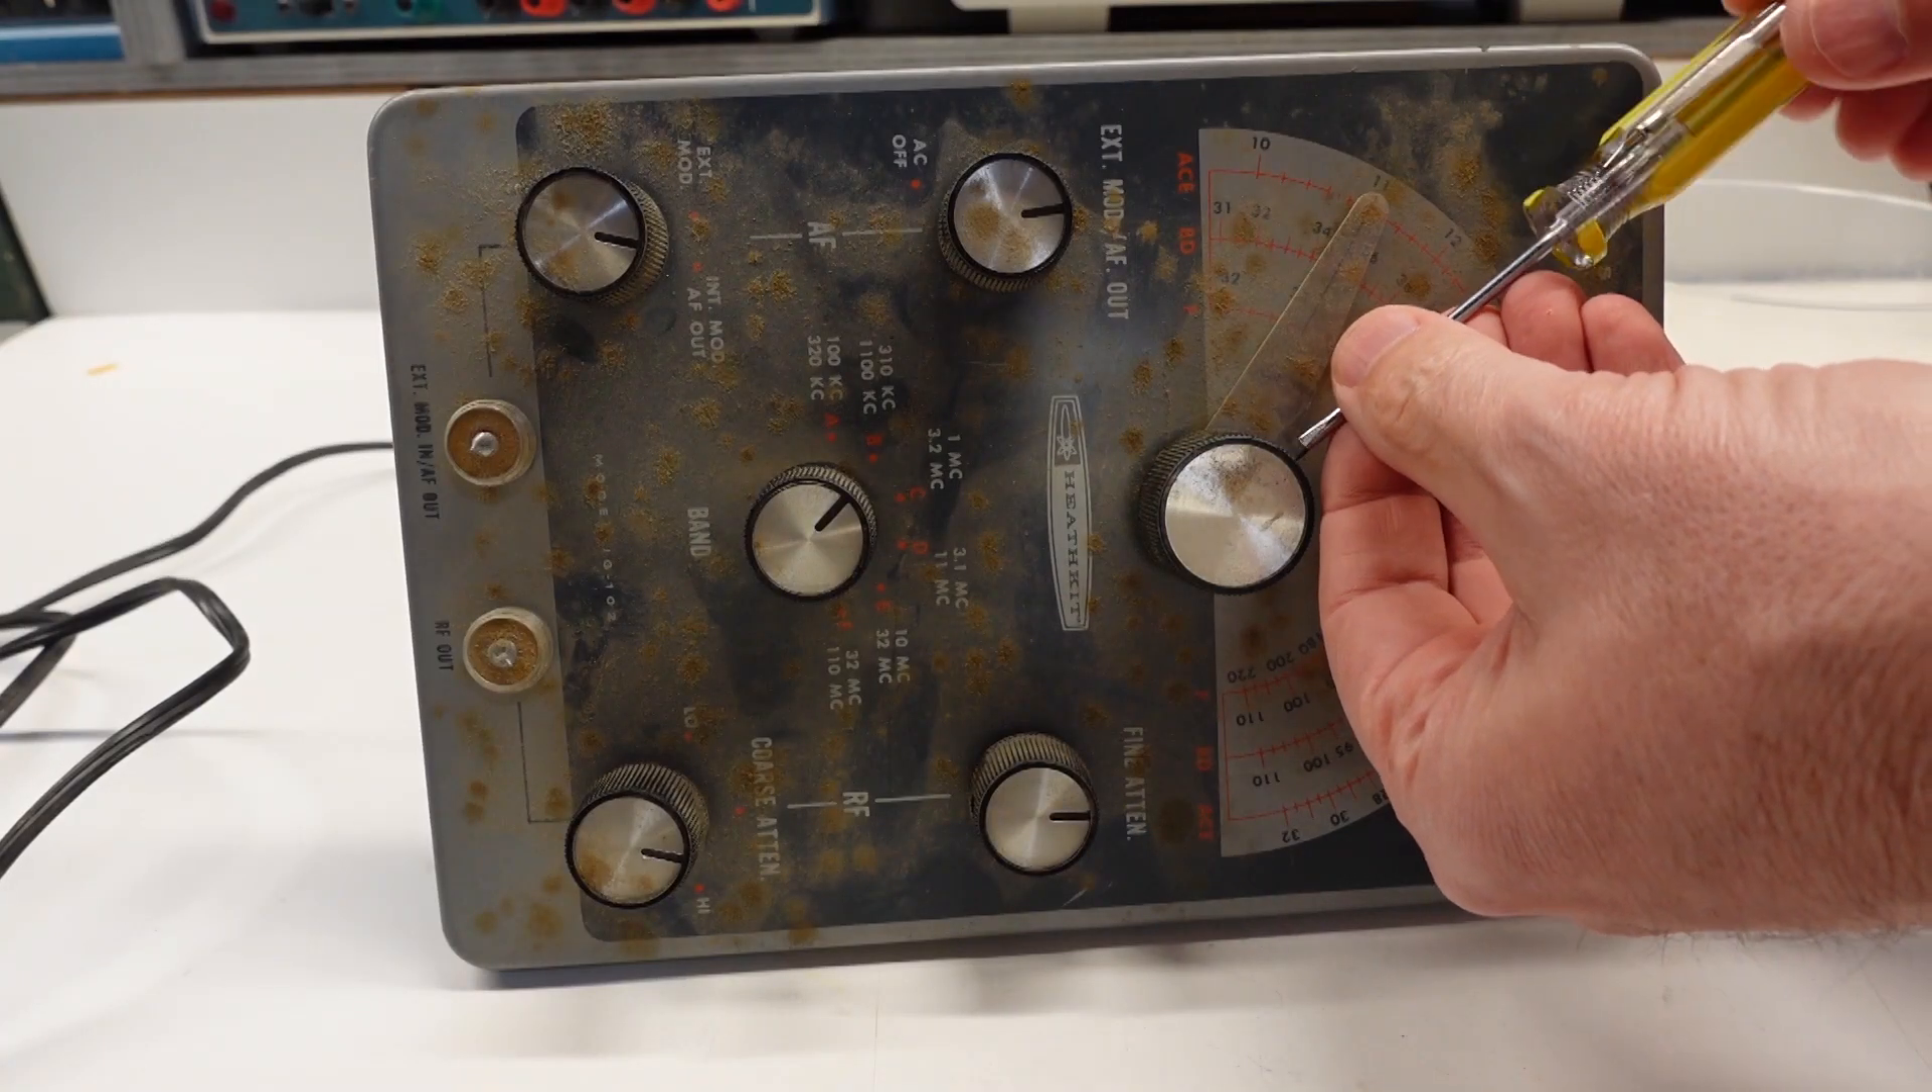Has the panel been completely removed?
No.